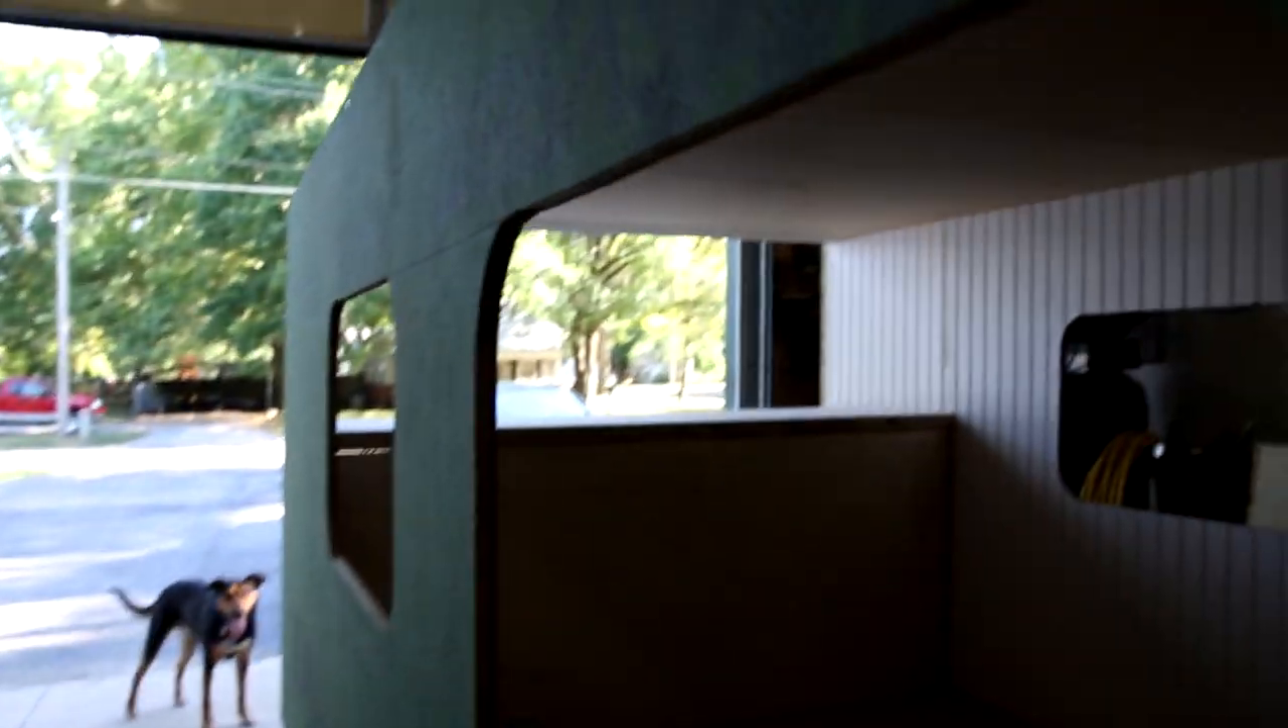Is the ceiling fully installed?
Yes.